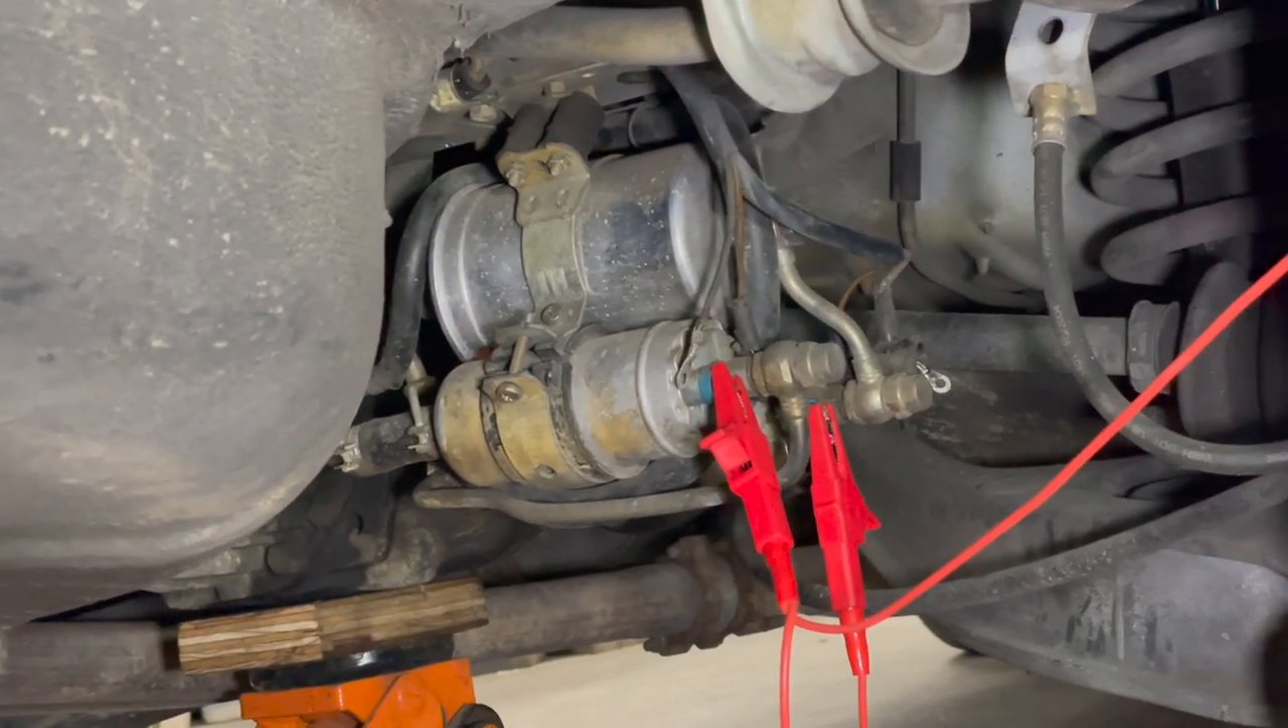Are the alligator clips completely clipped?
Yes.